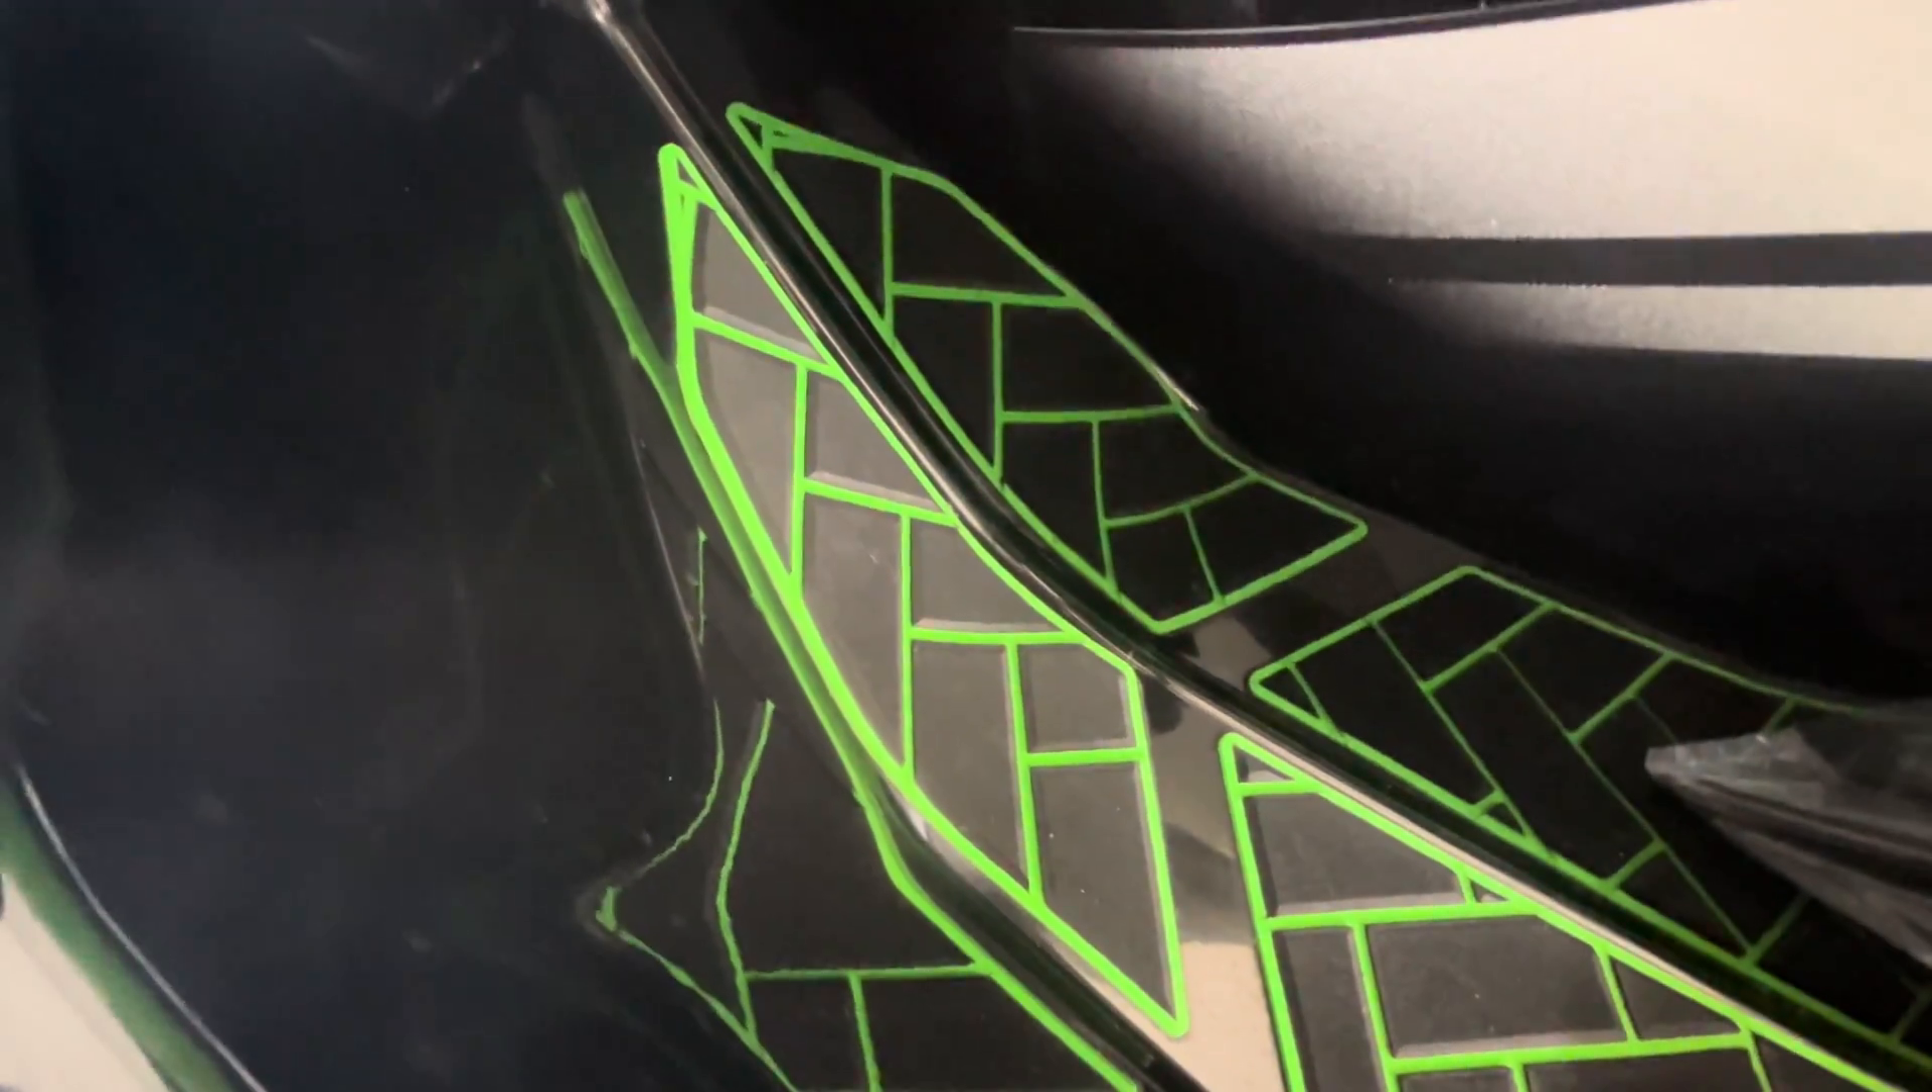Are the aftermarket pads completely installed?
Yes.